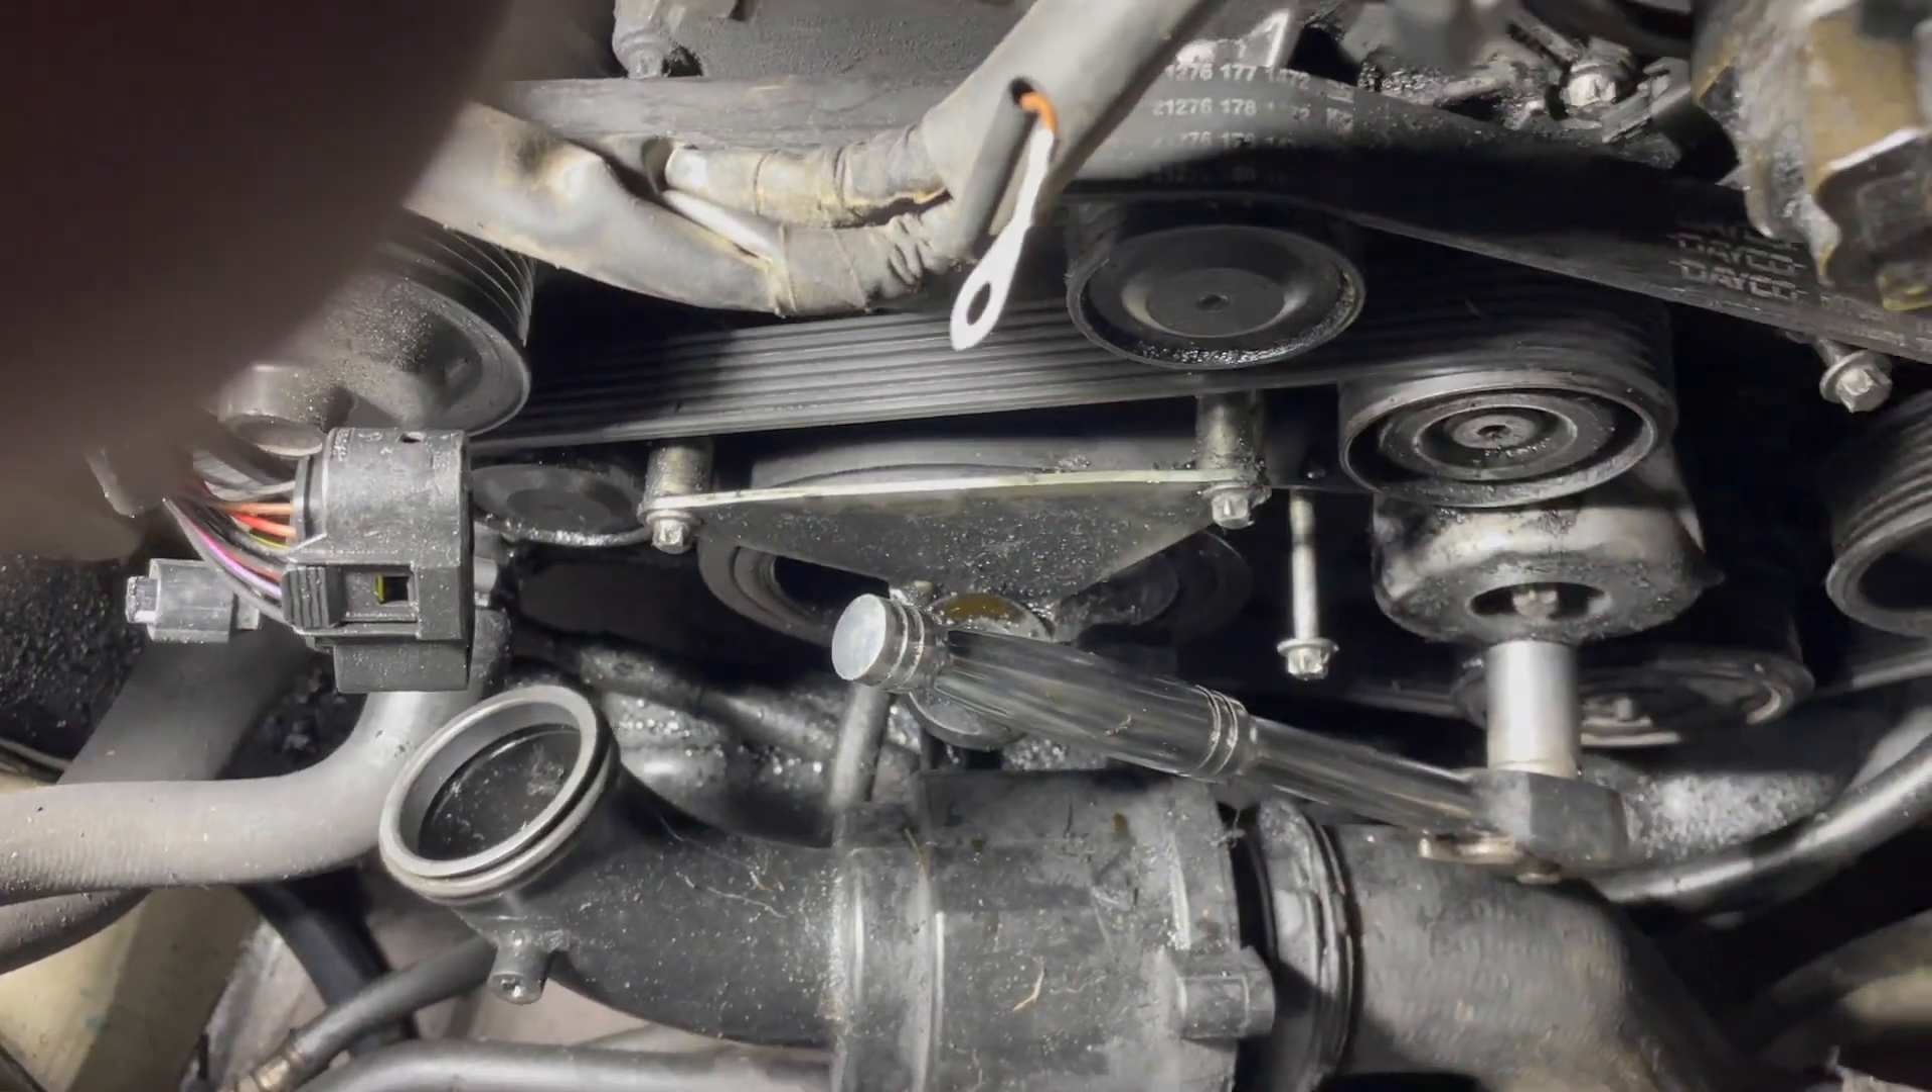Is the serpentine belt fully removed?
No.